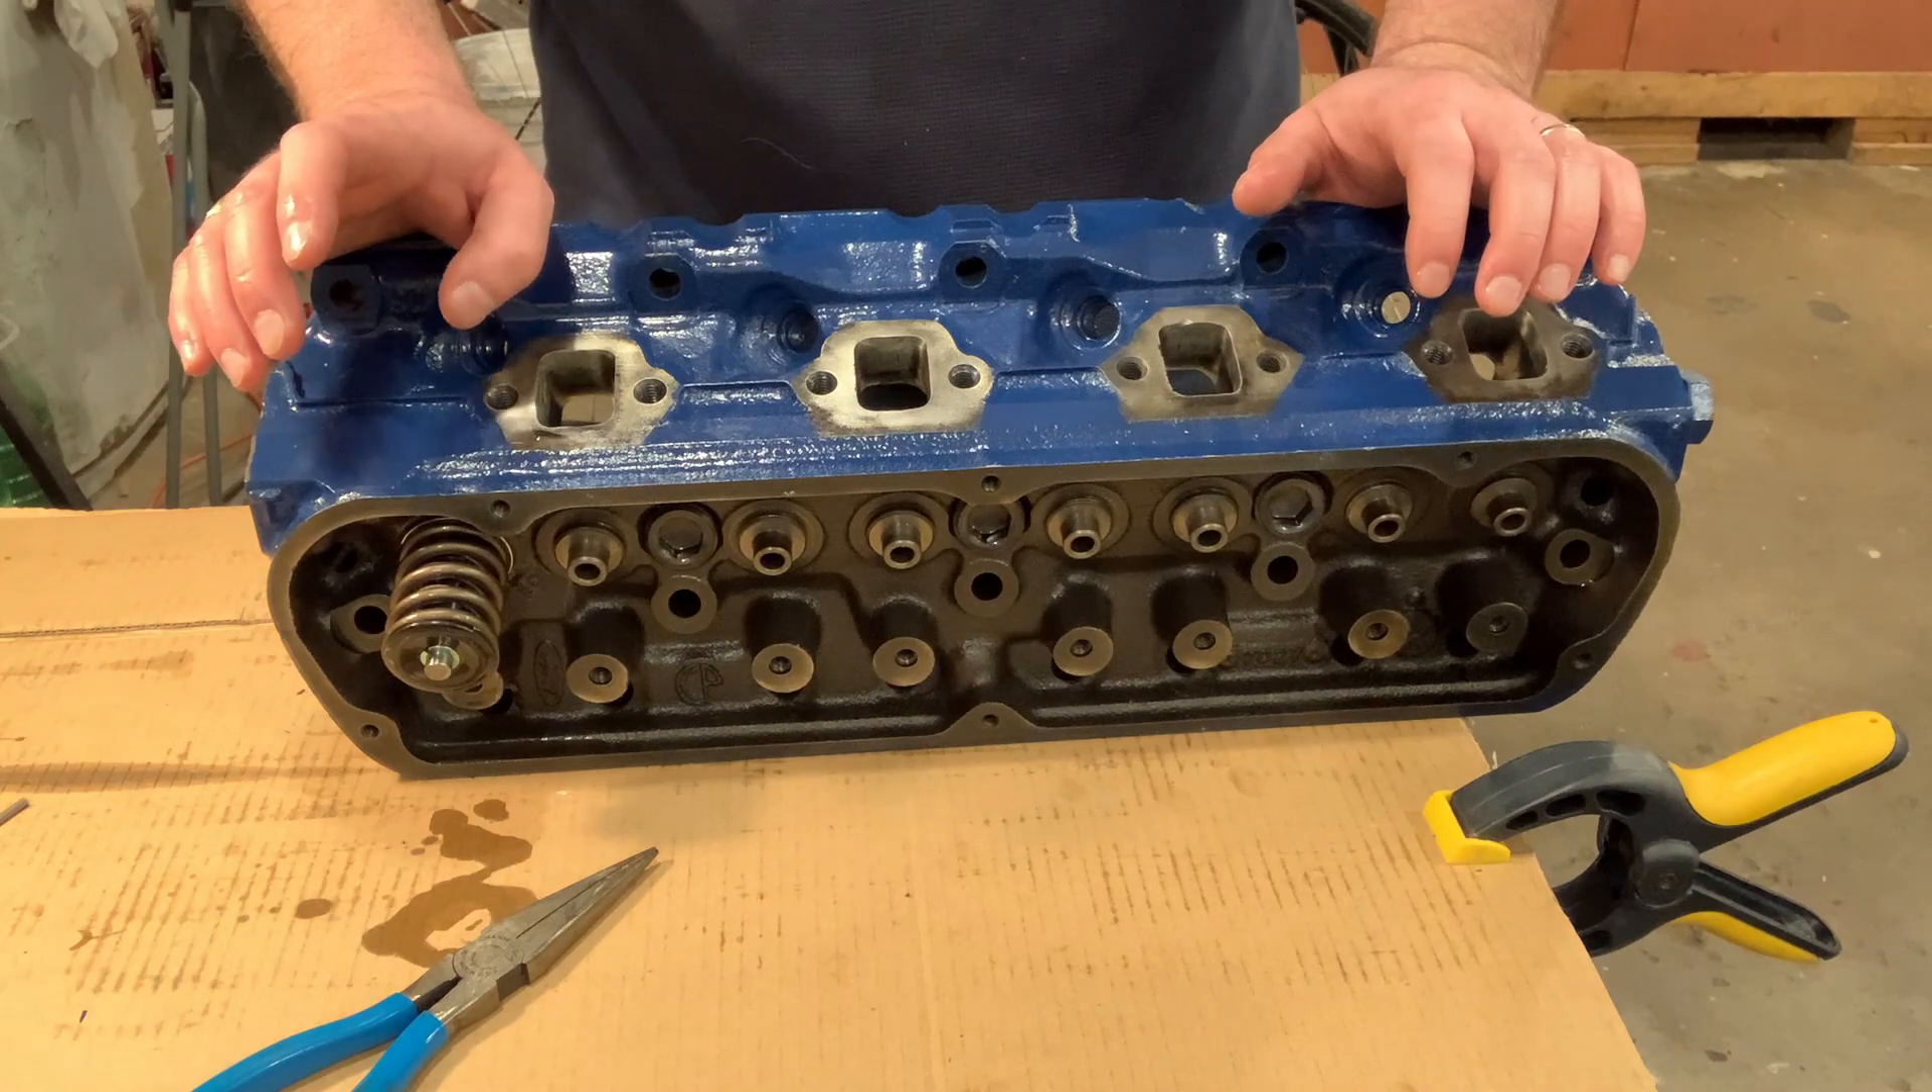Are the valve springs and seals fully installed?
No.